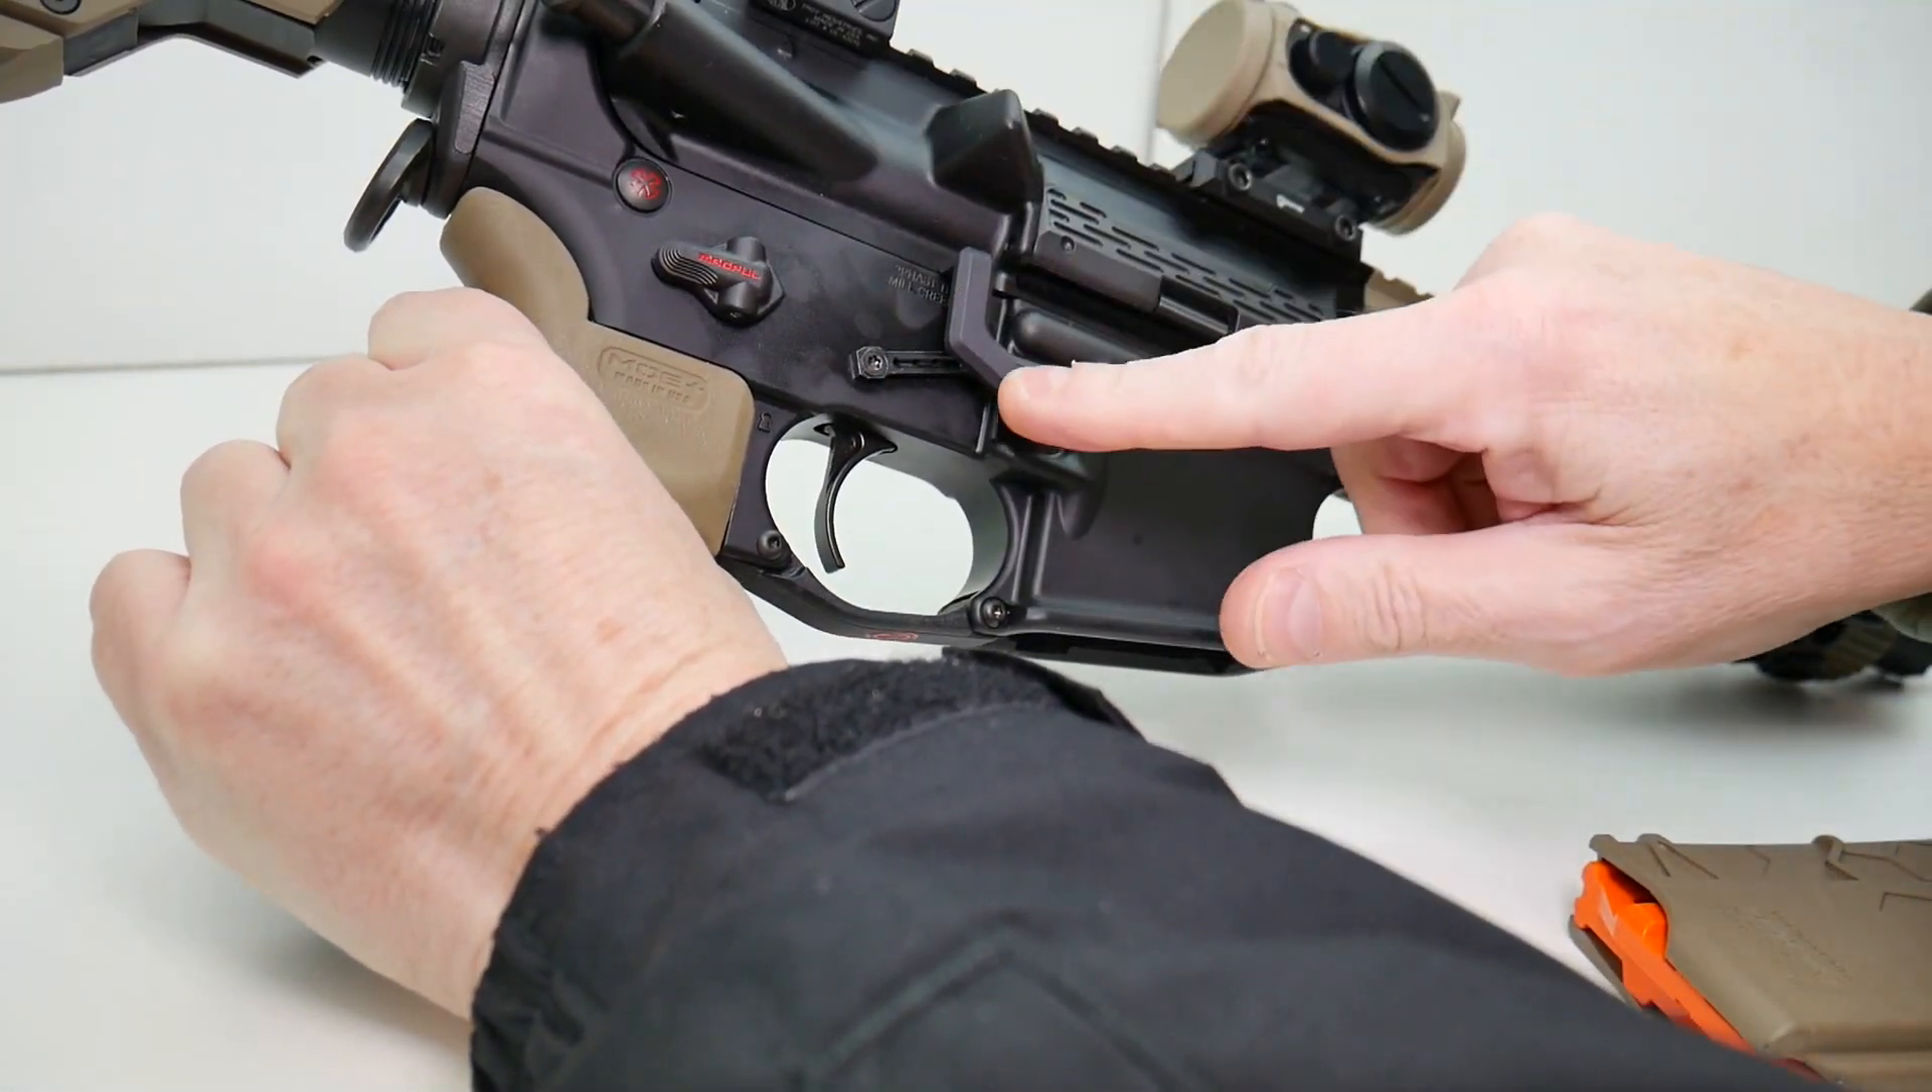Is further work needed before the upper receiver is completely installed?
No.